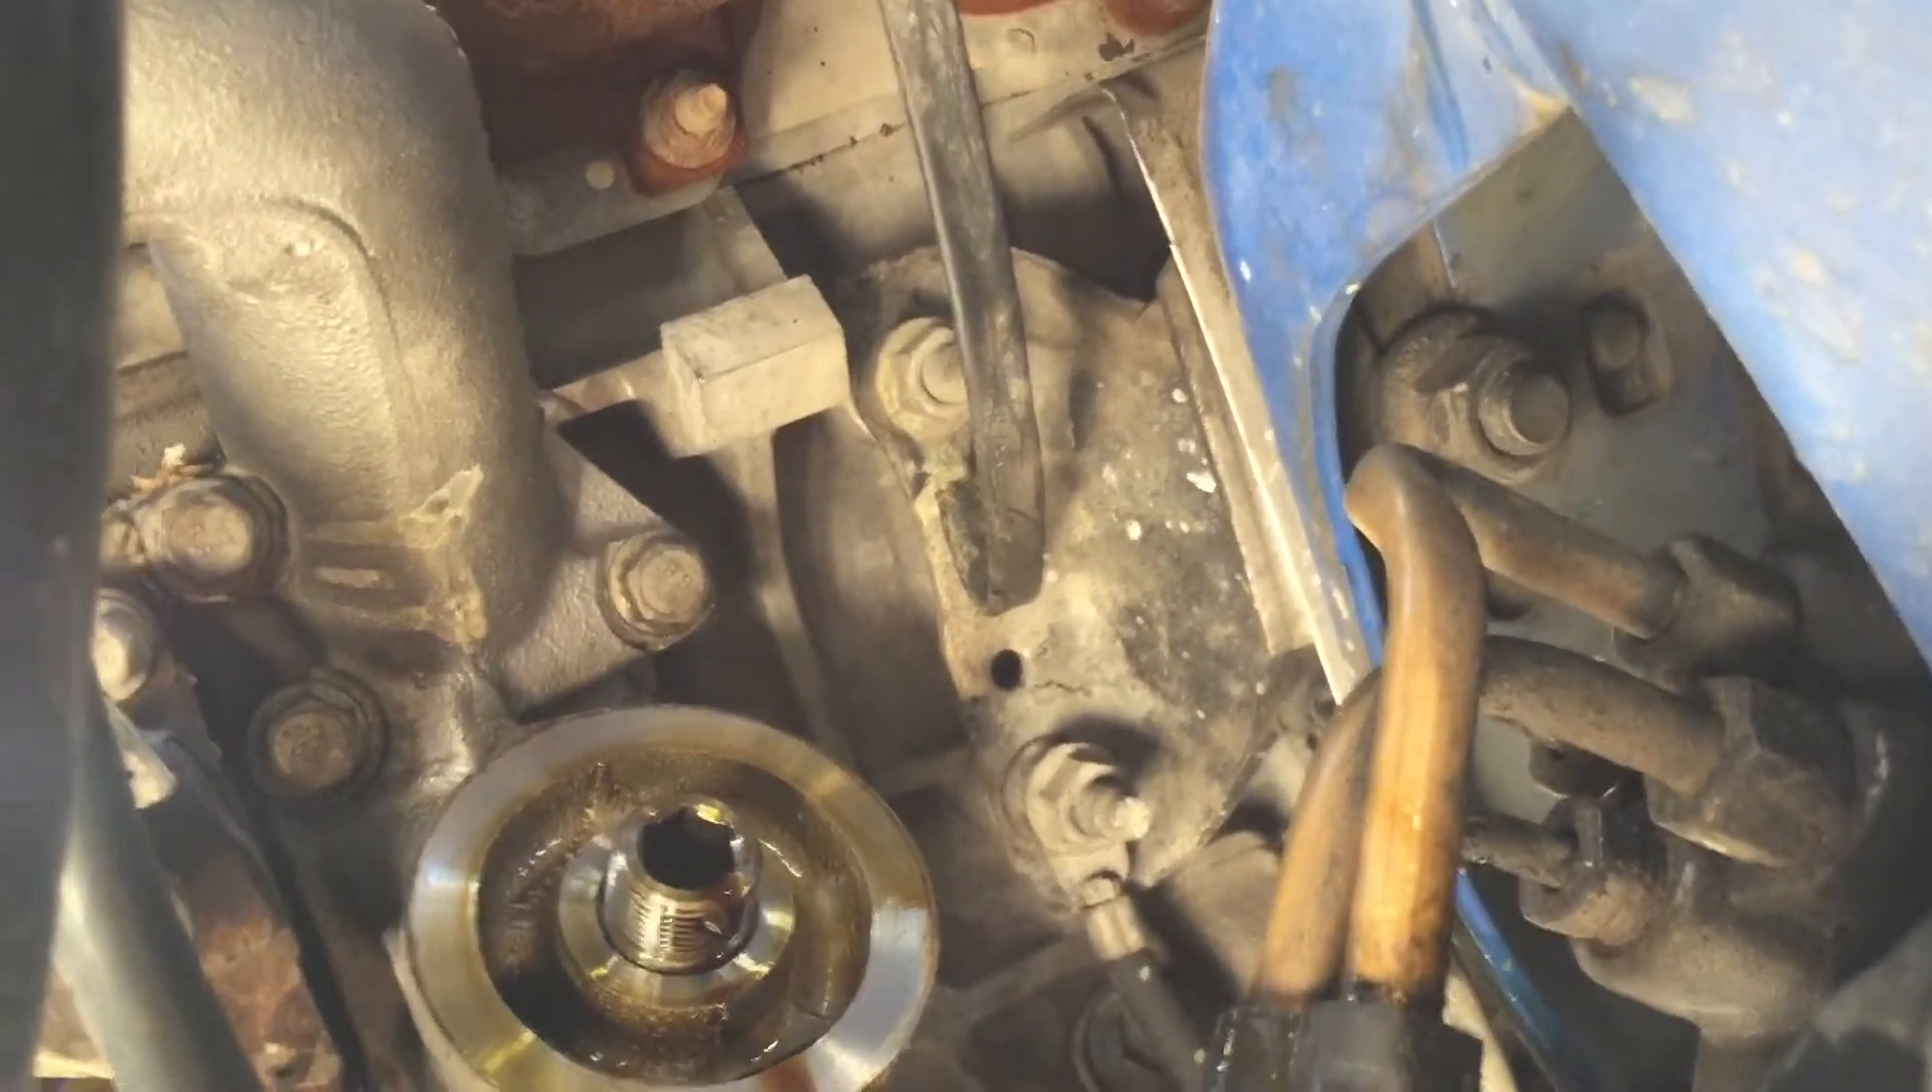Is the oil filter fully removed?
Yes.